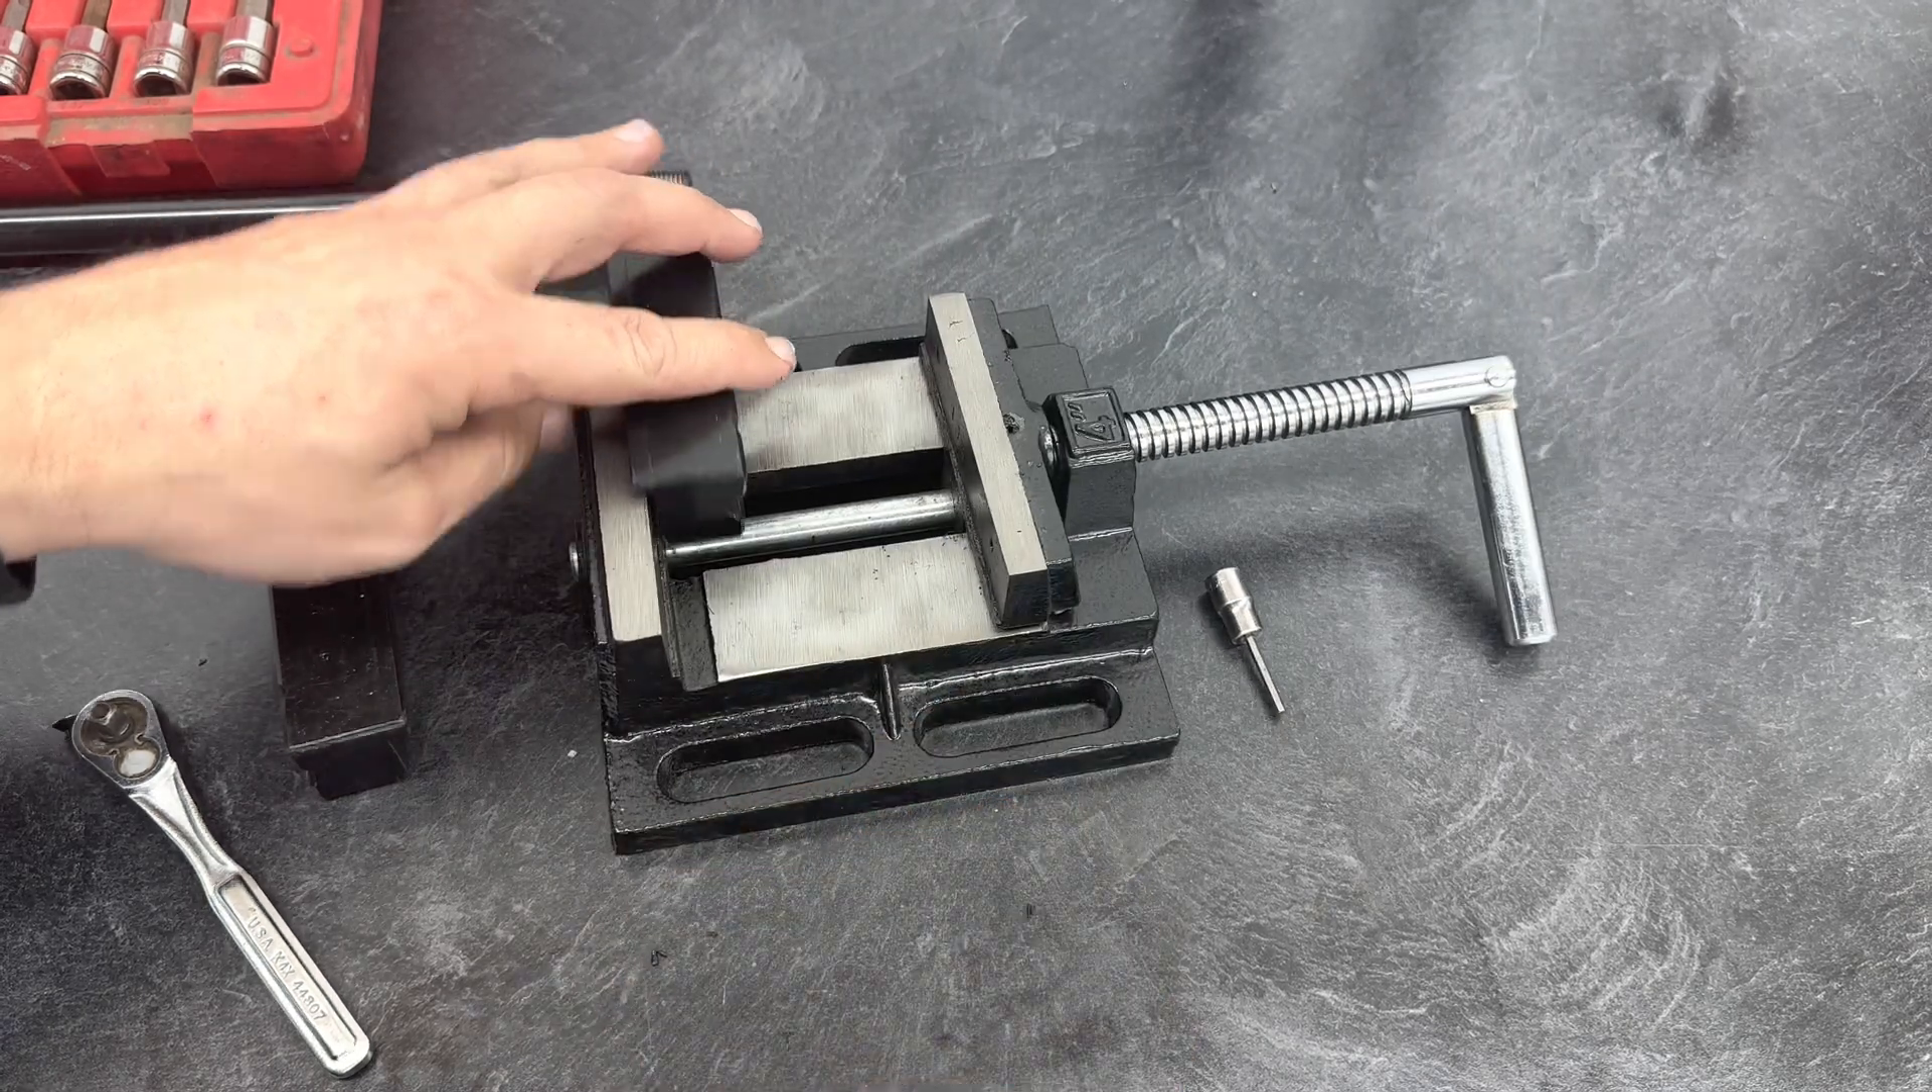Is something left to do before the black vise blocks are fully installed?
Yes.